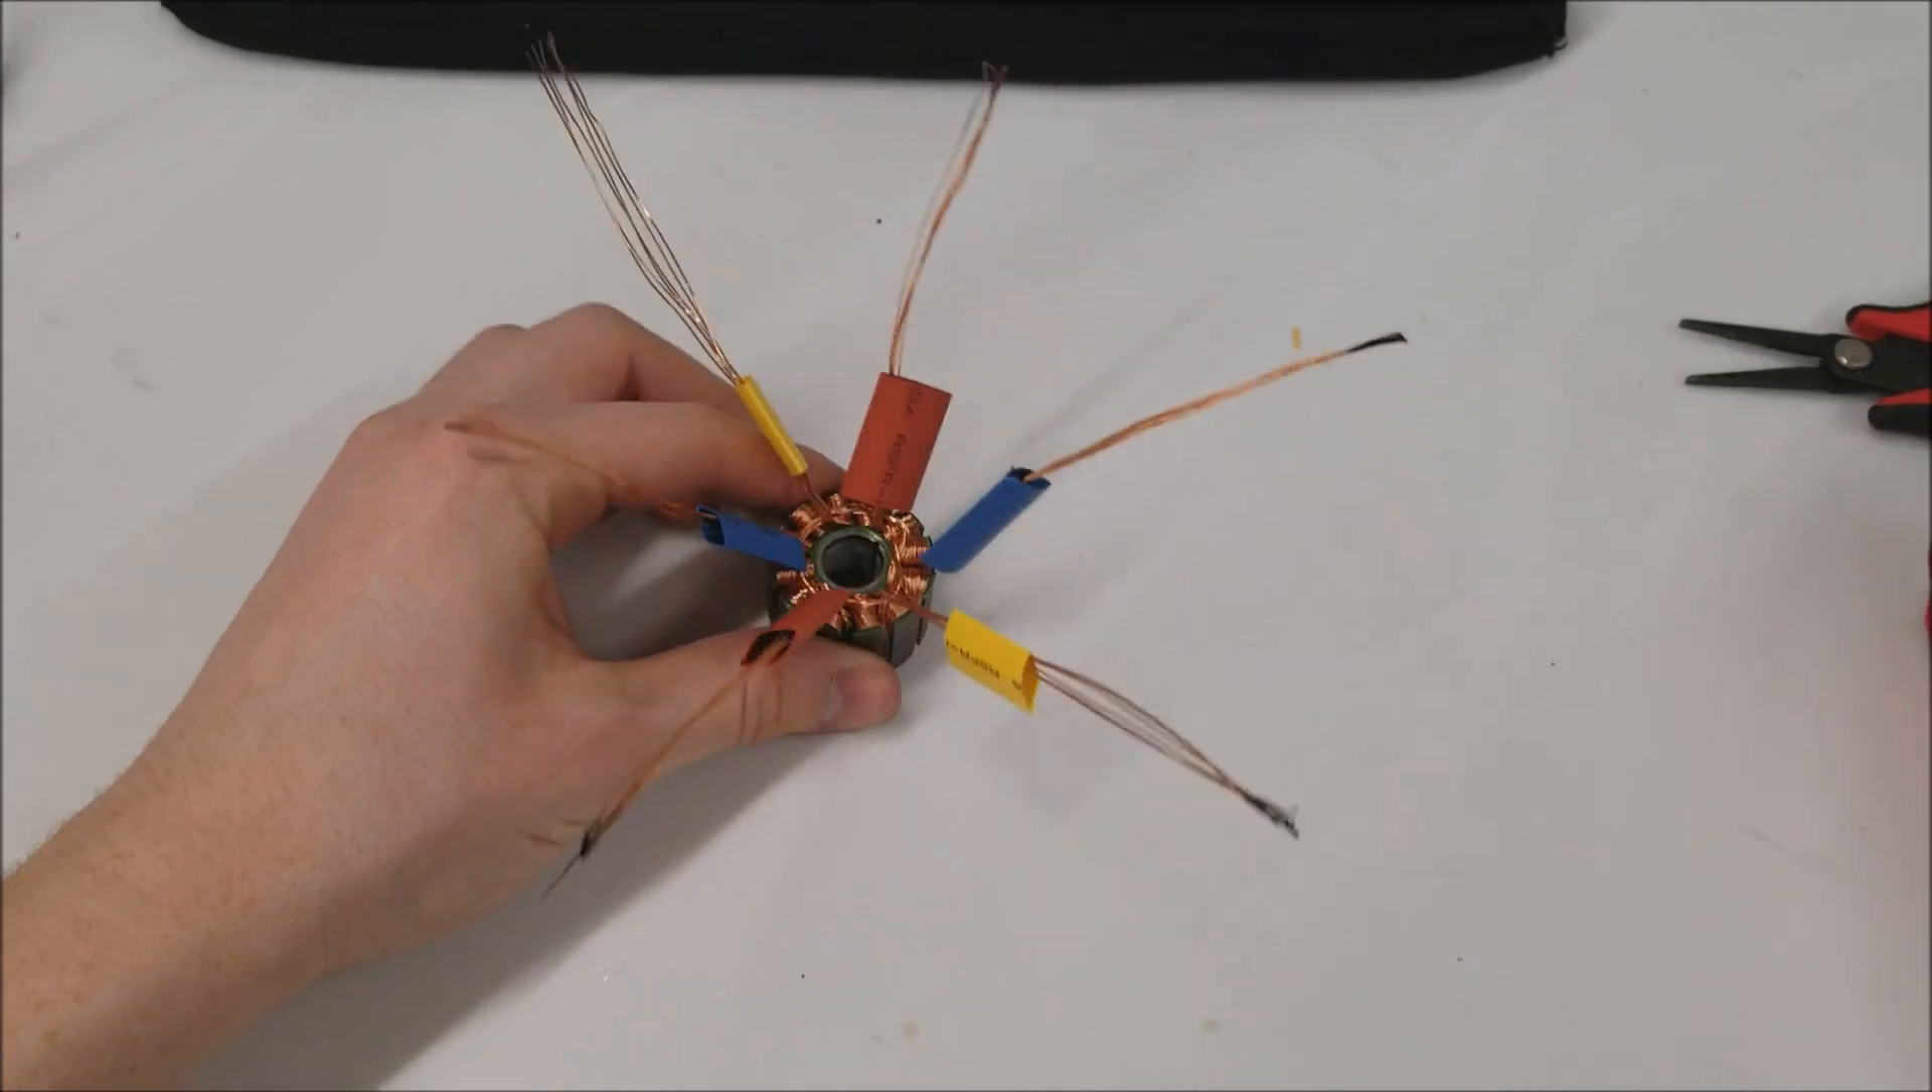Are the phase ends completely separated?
Yes.